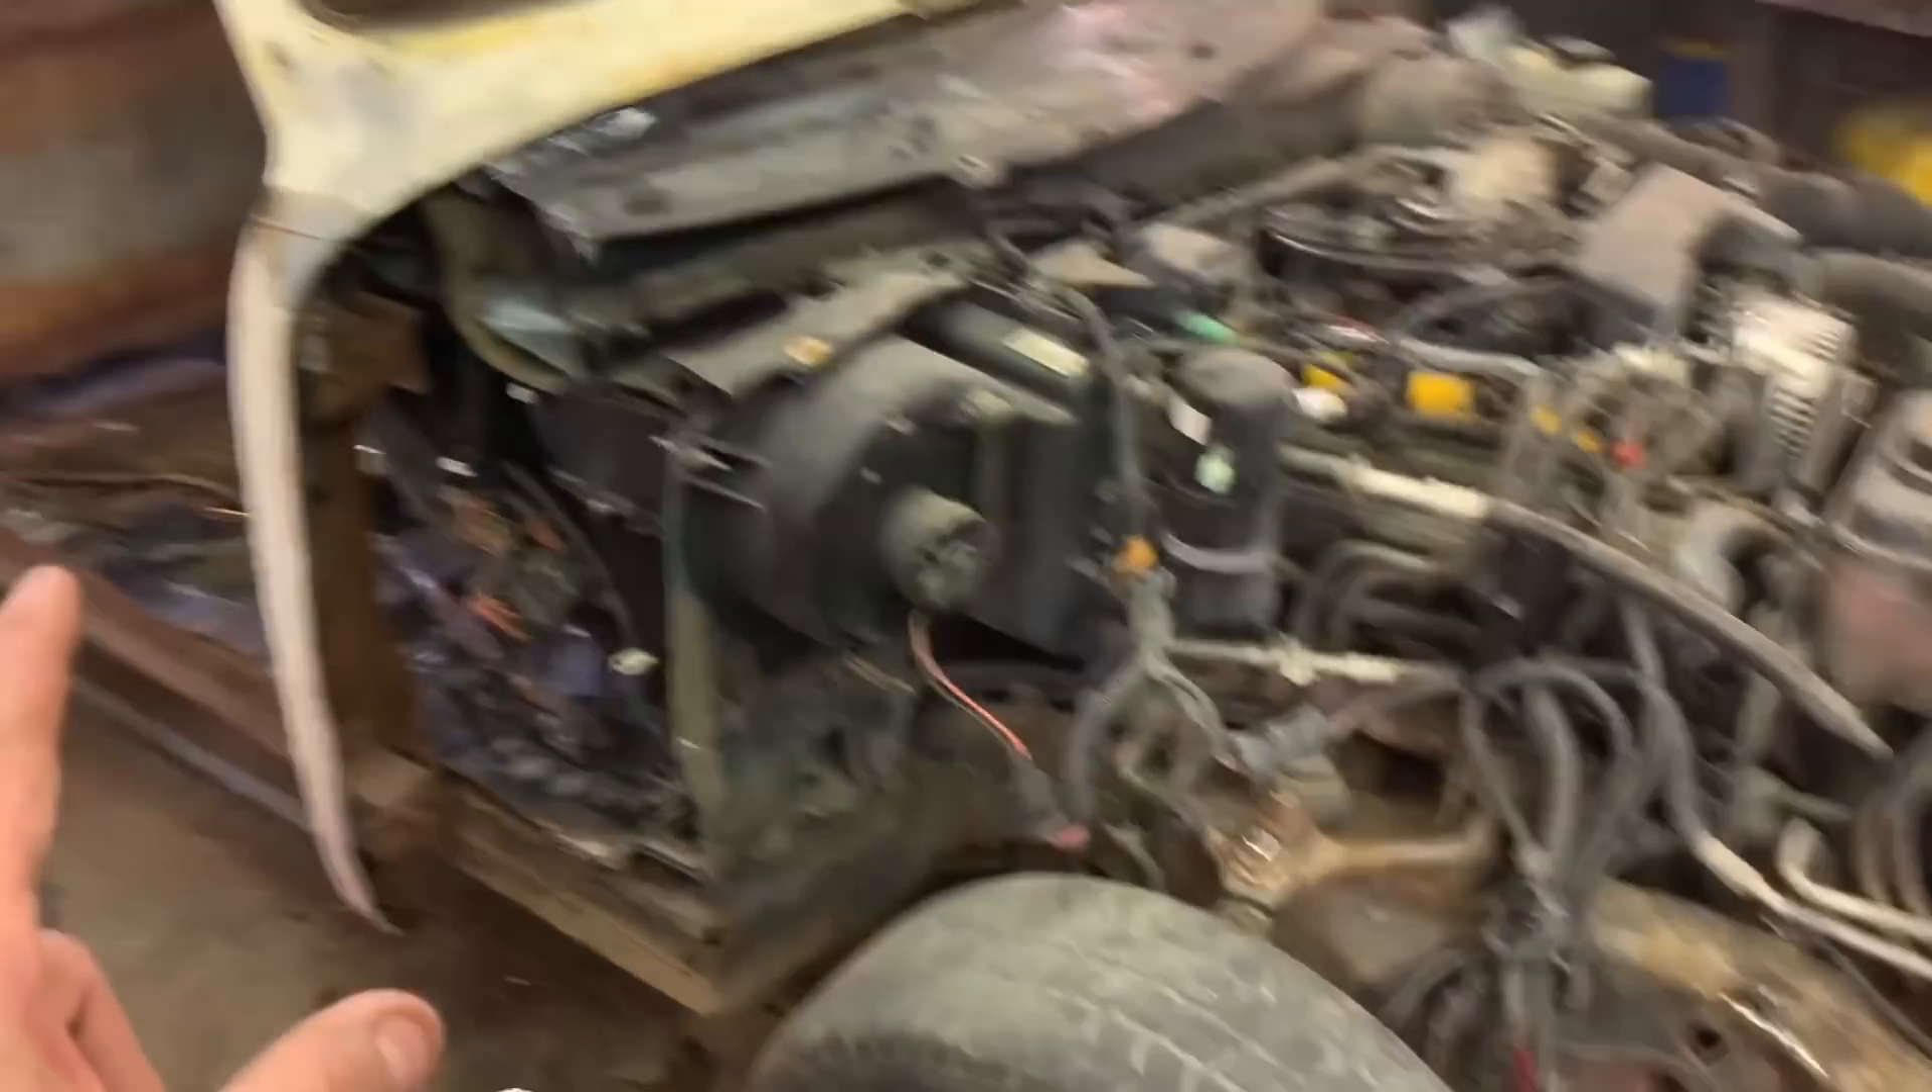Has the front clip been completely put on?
No.